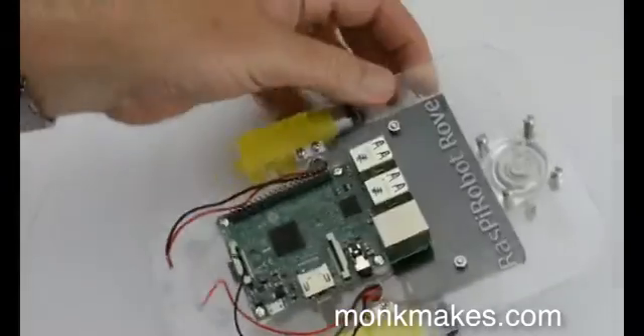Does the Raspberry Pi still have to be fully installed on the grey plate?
No.